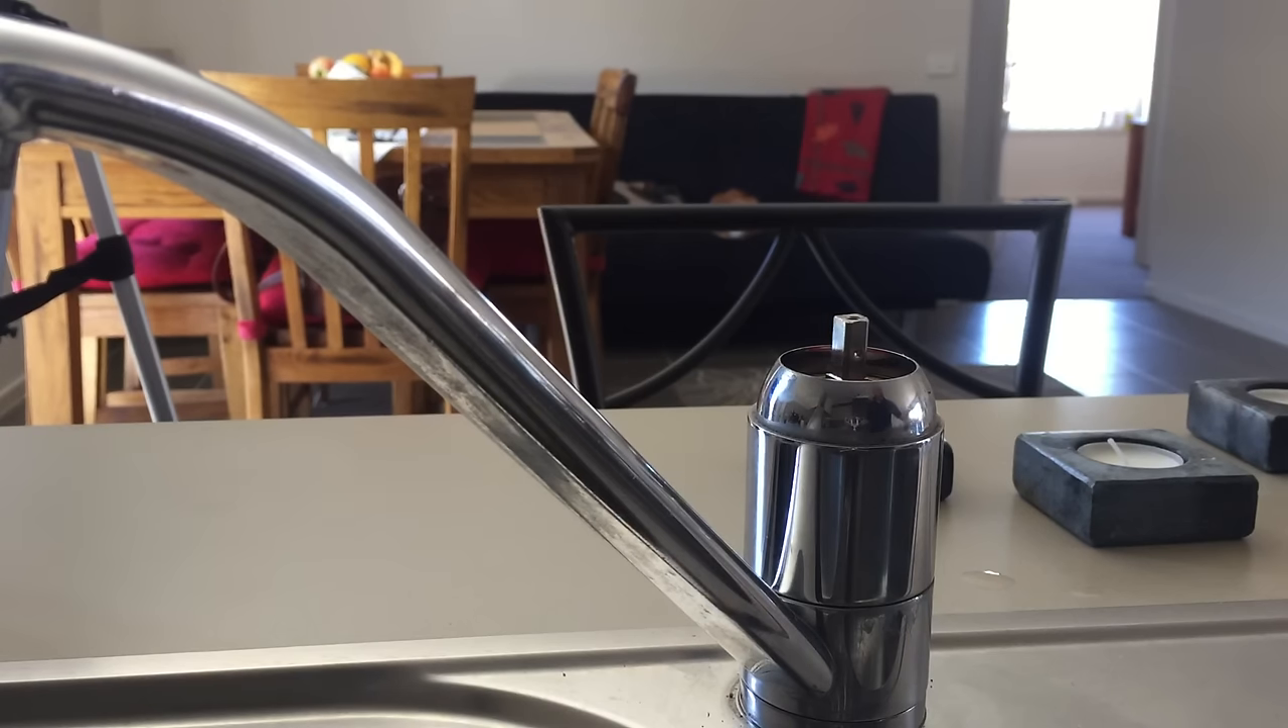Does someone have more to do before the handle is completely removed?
No.